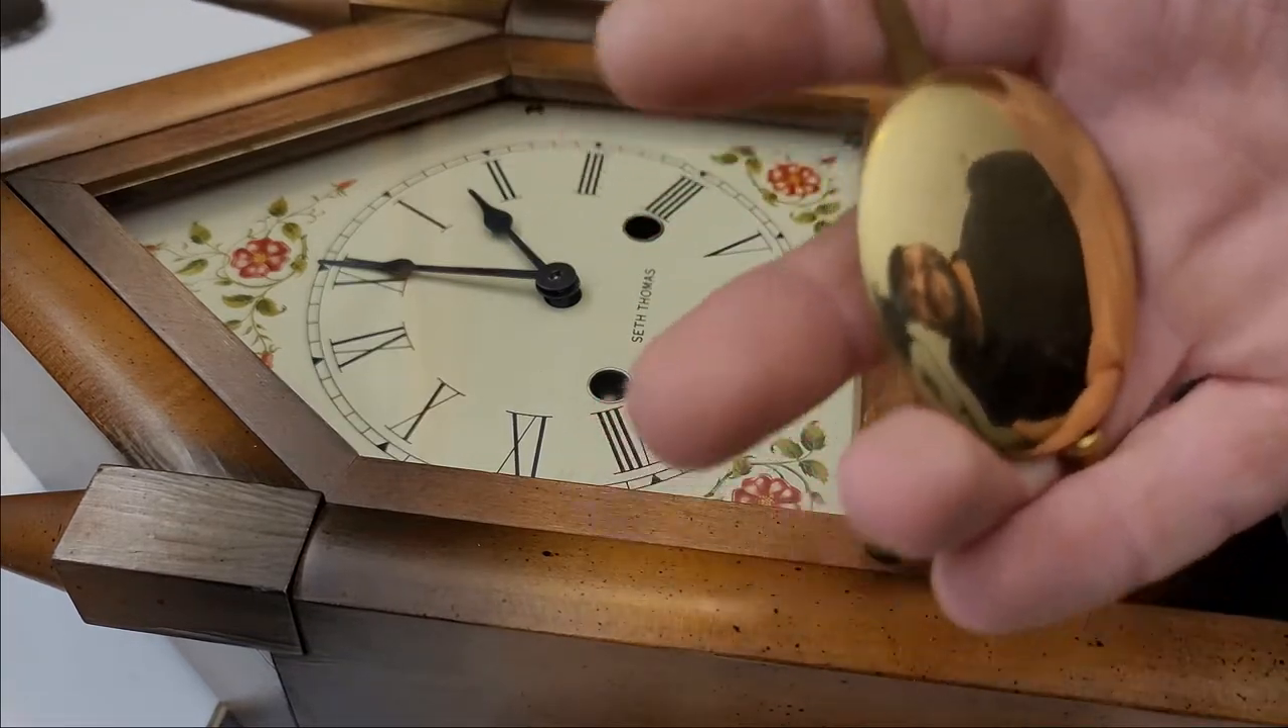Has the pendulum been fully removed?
Yes.